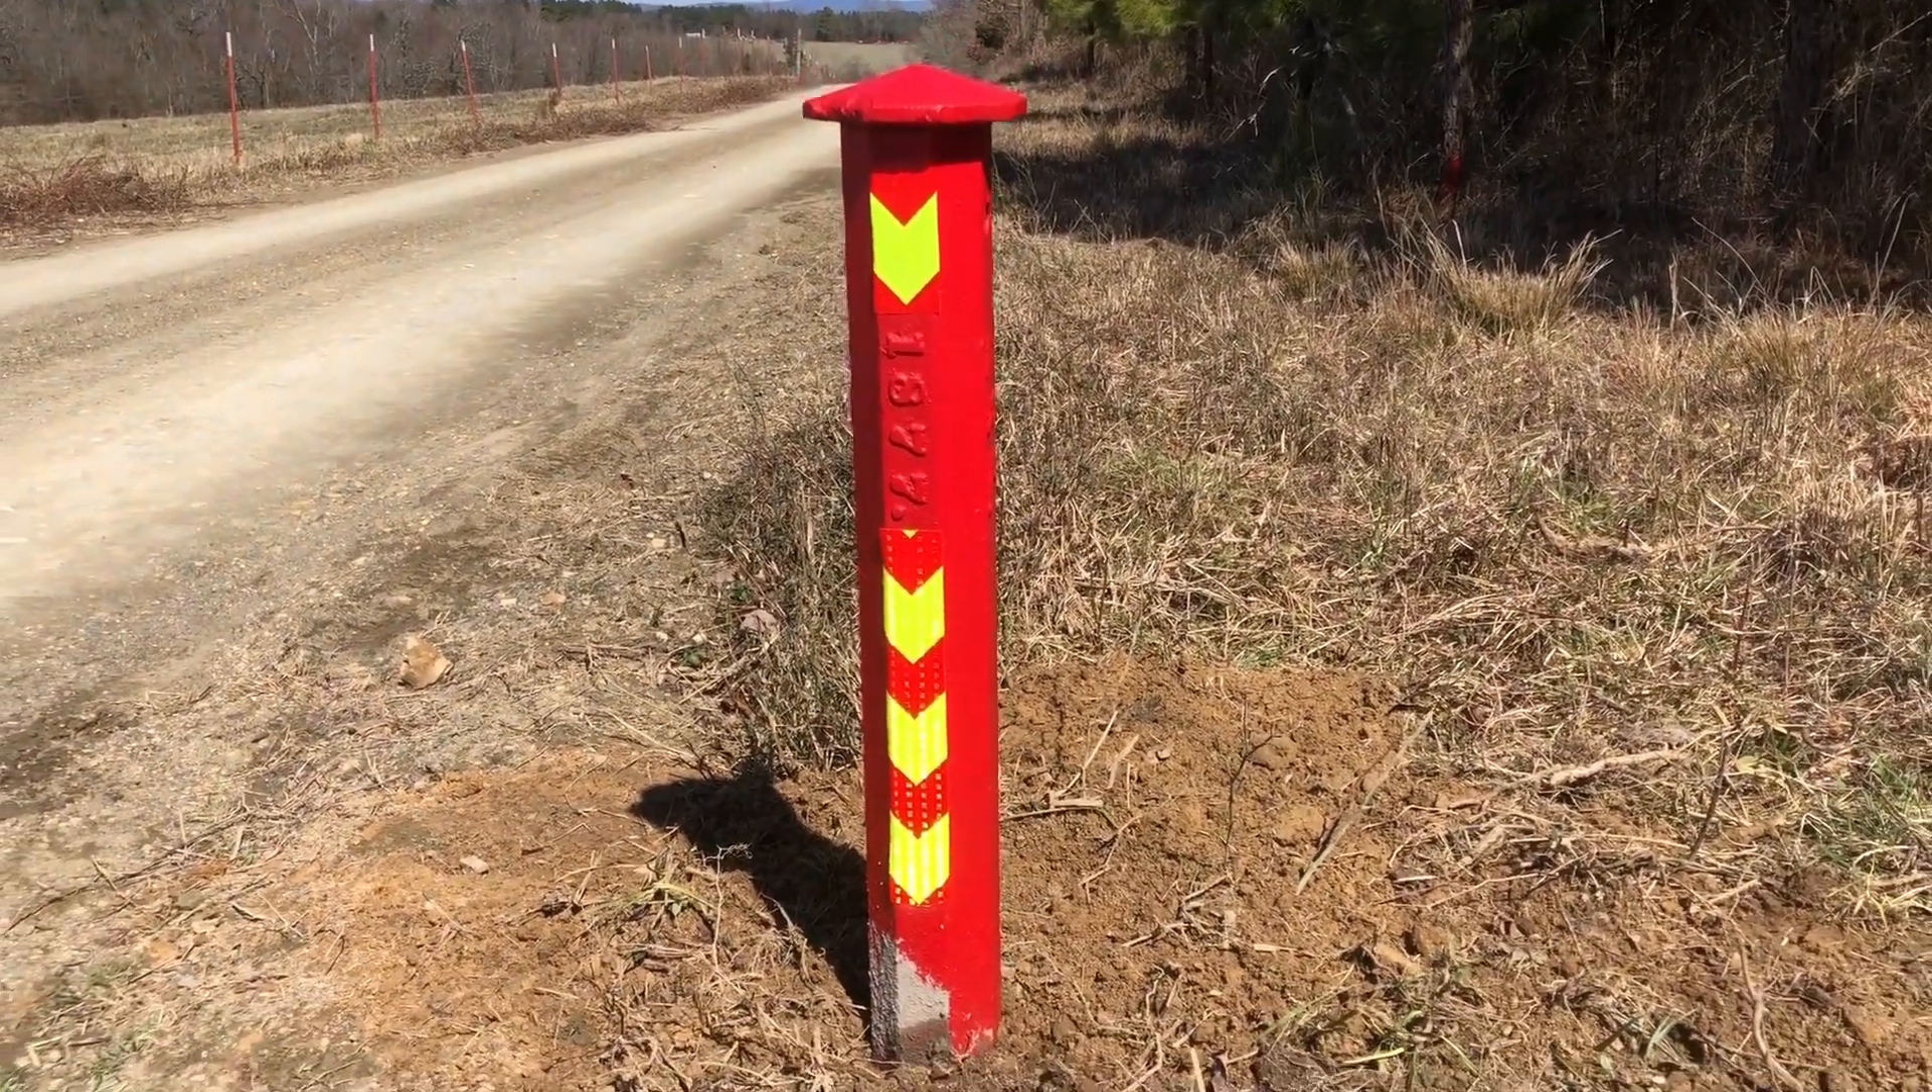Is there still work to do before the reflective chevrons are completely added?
No.